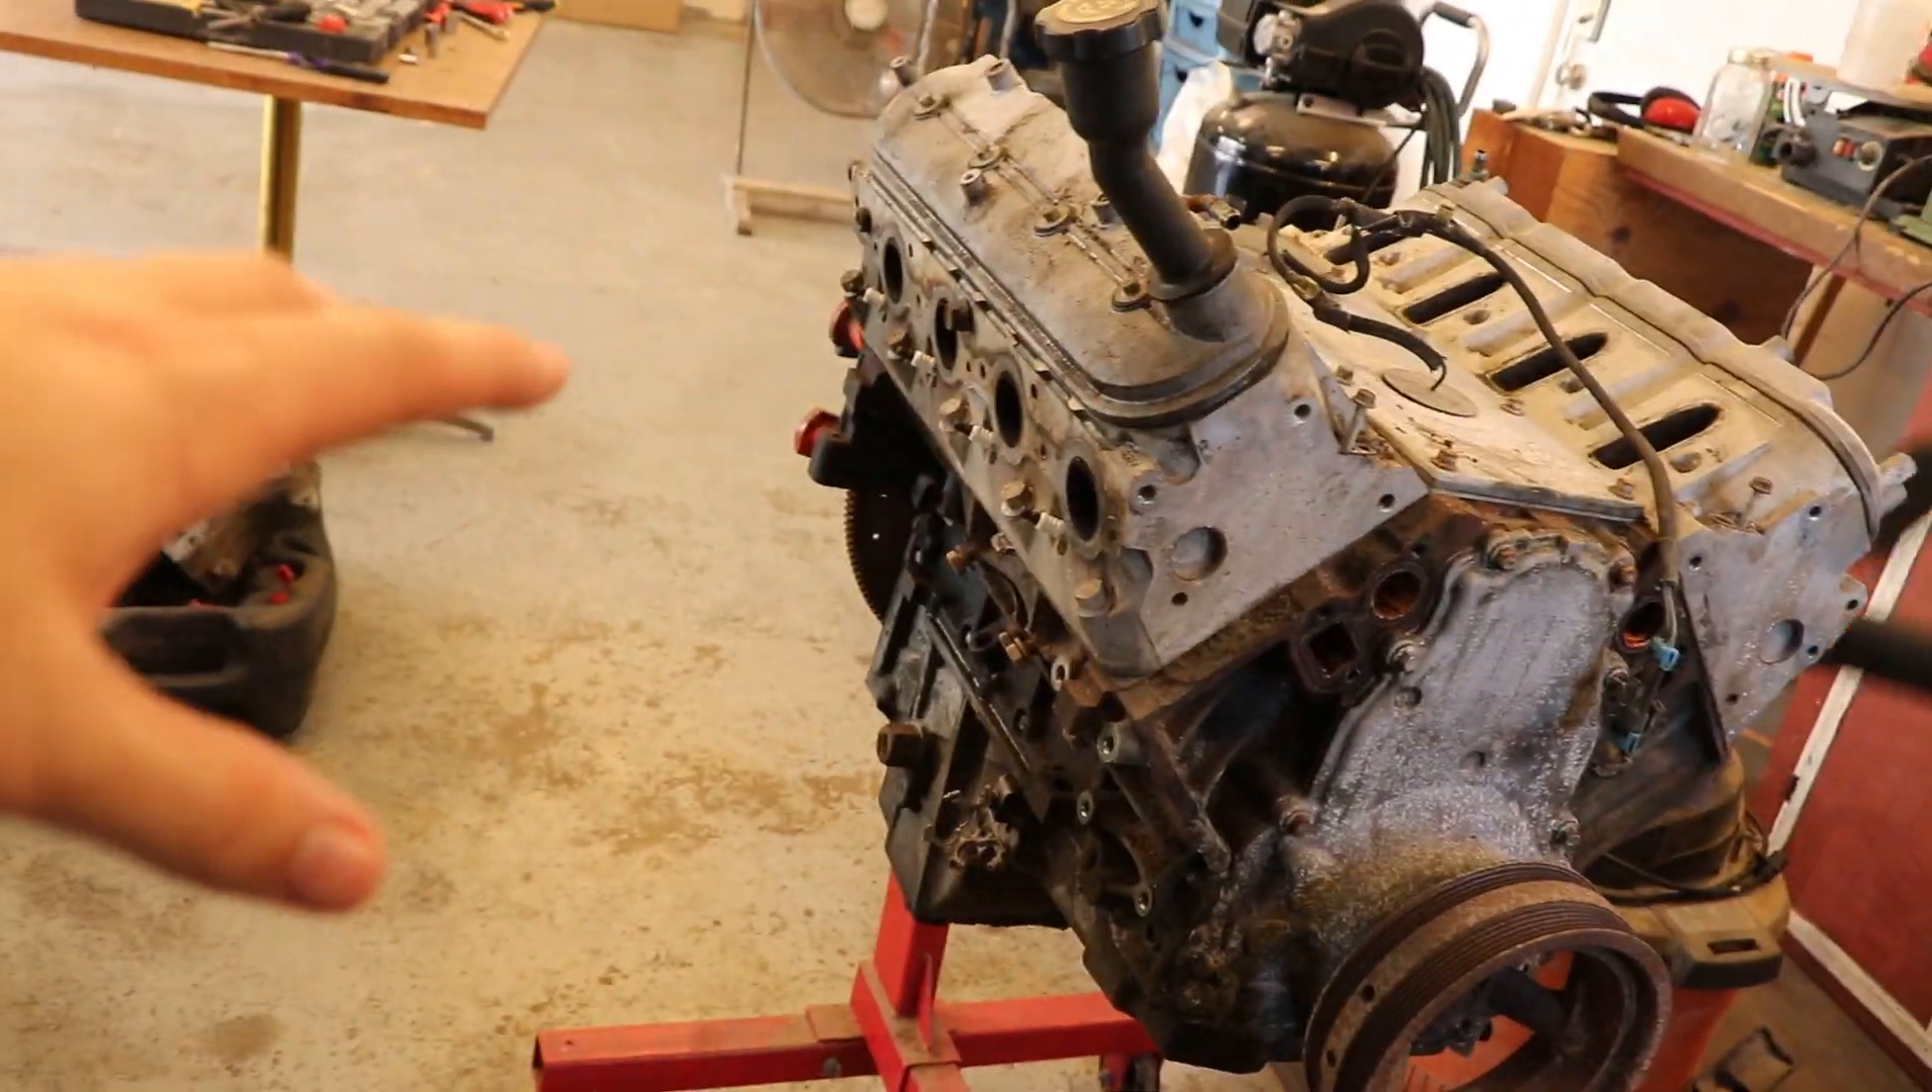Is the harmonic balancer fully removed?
No.